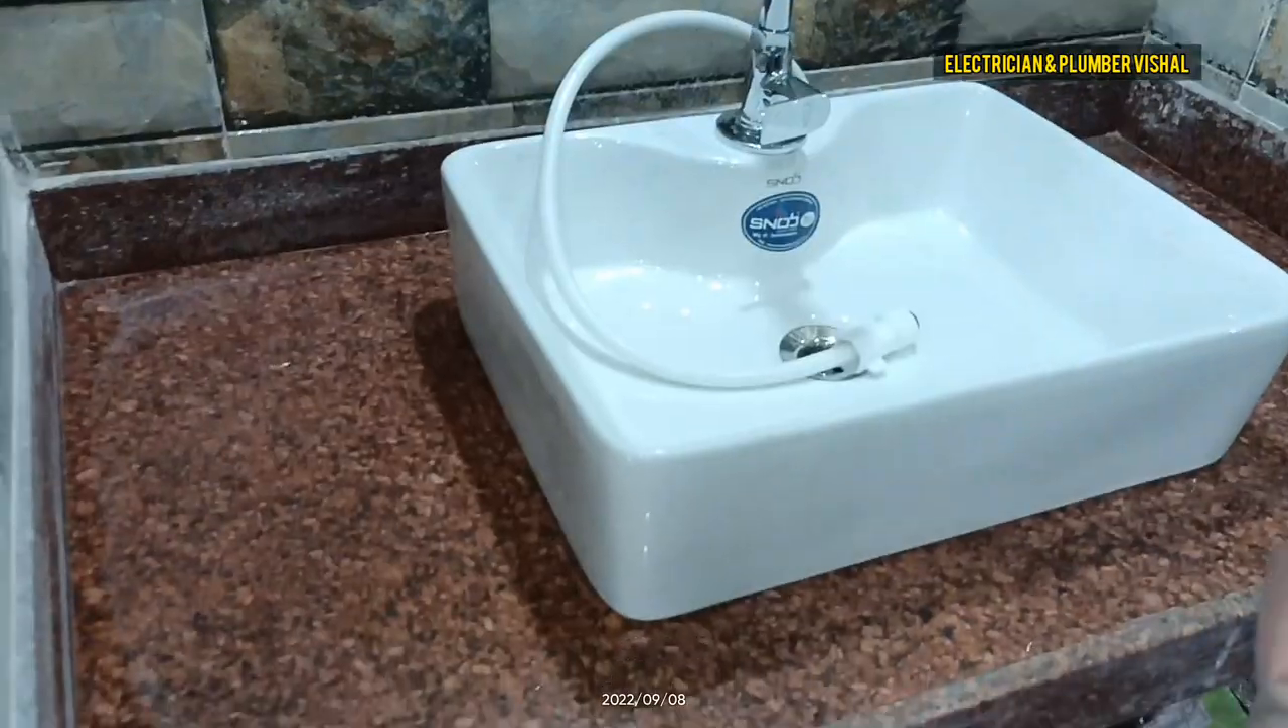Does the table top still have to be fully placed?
No.